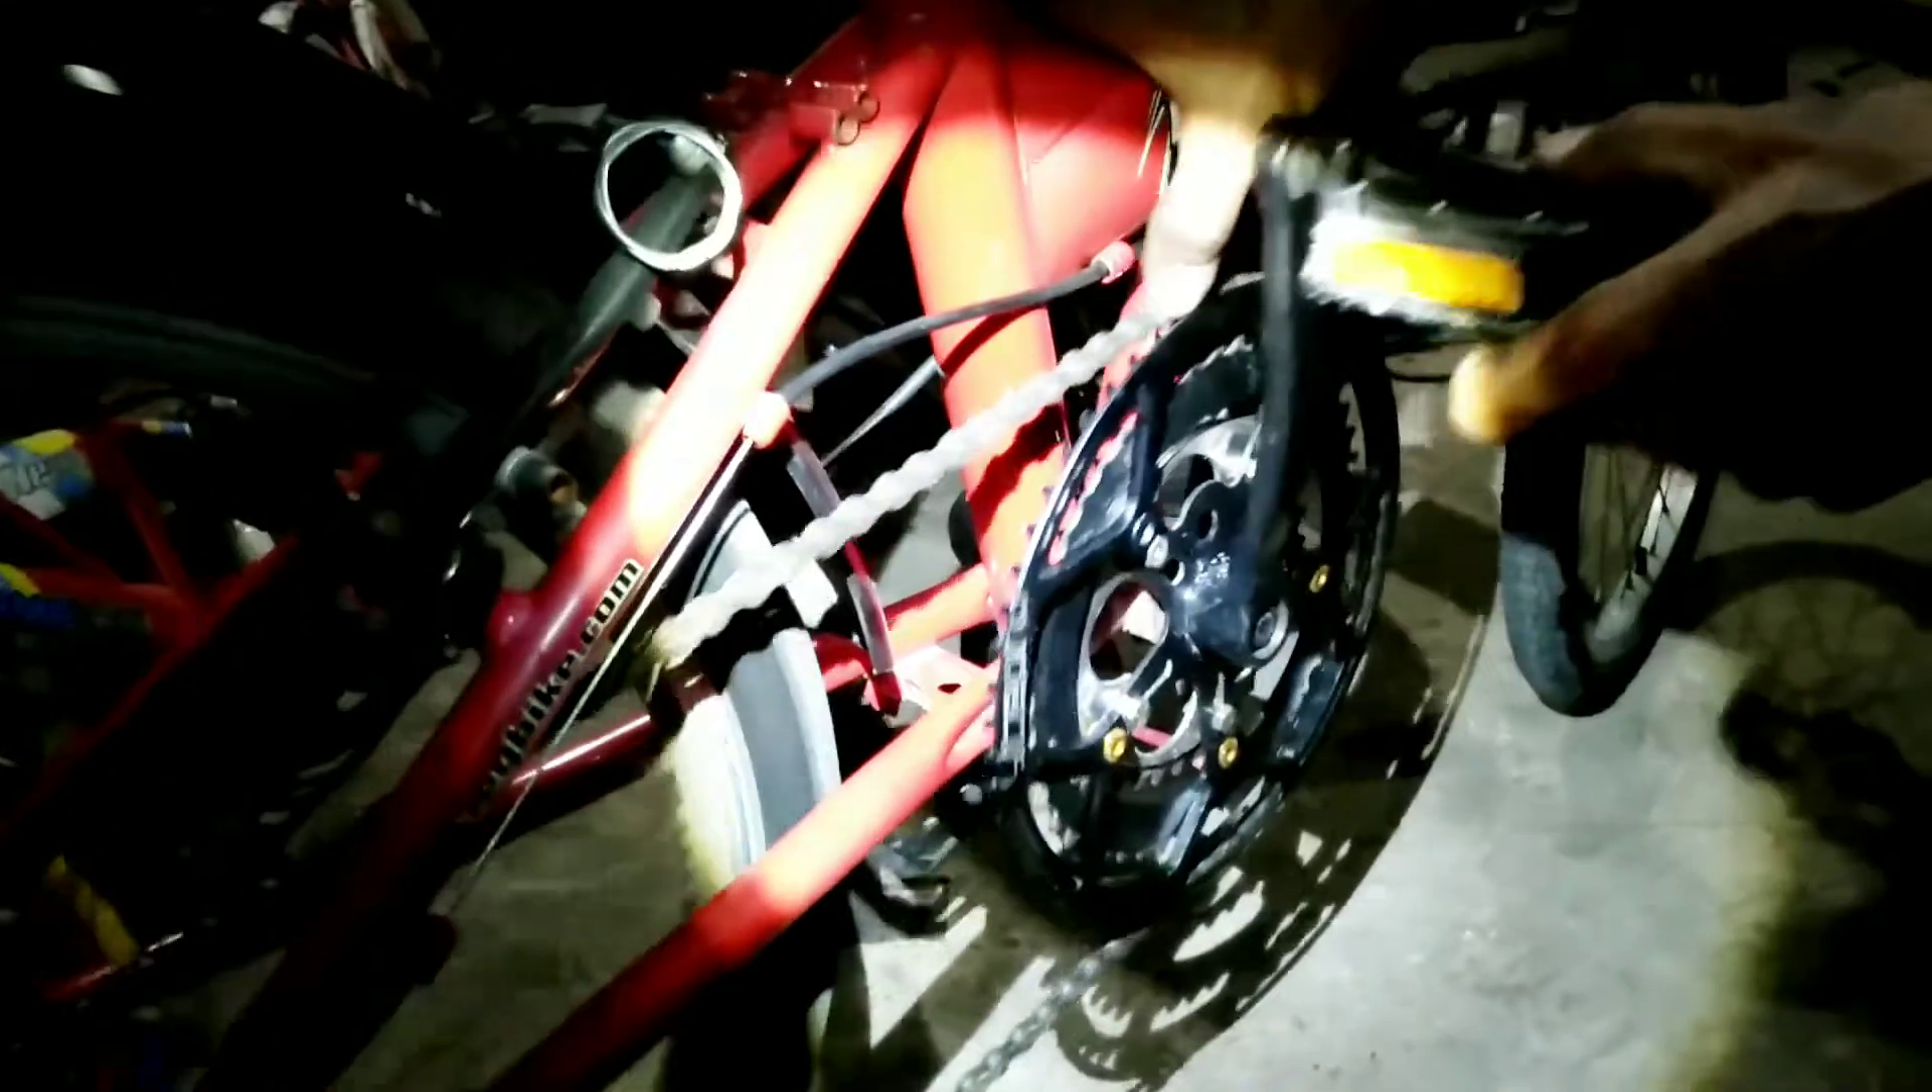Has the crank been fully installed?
Yes.